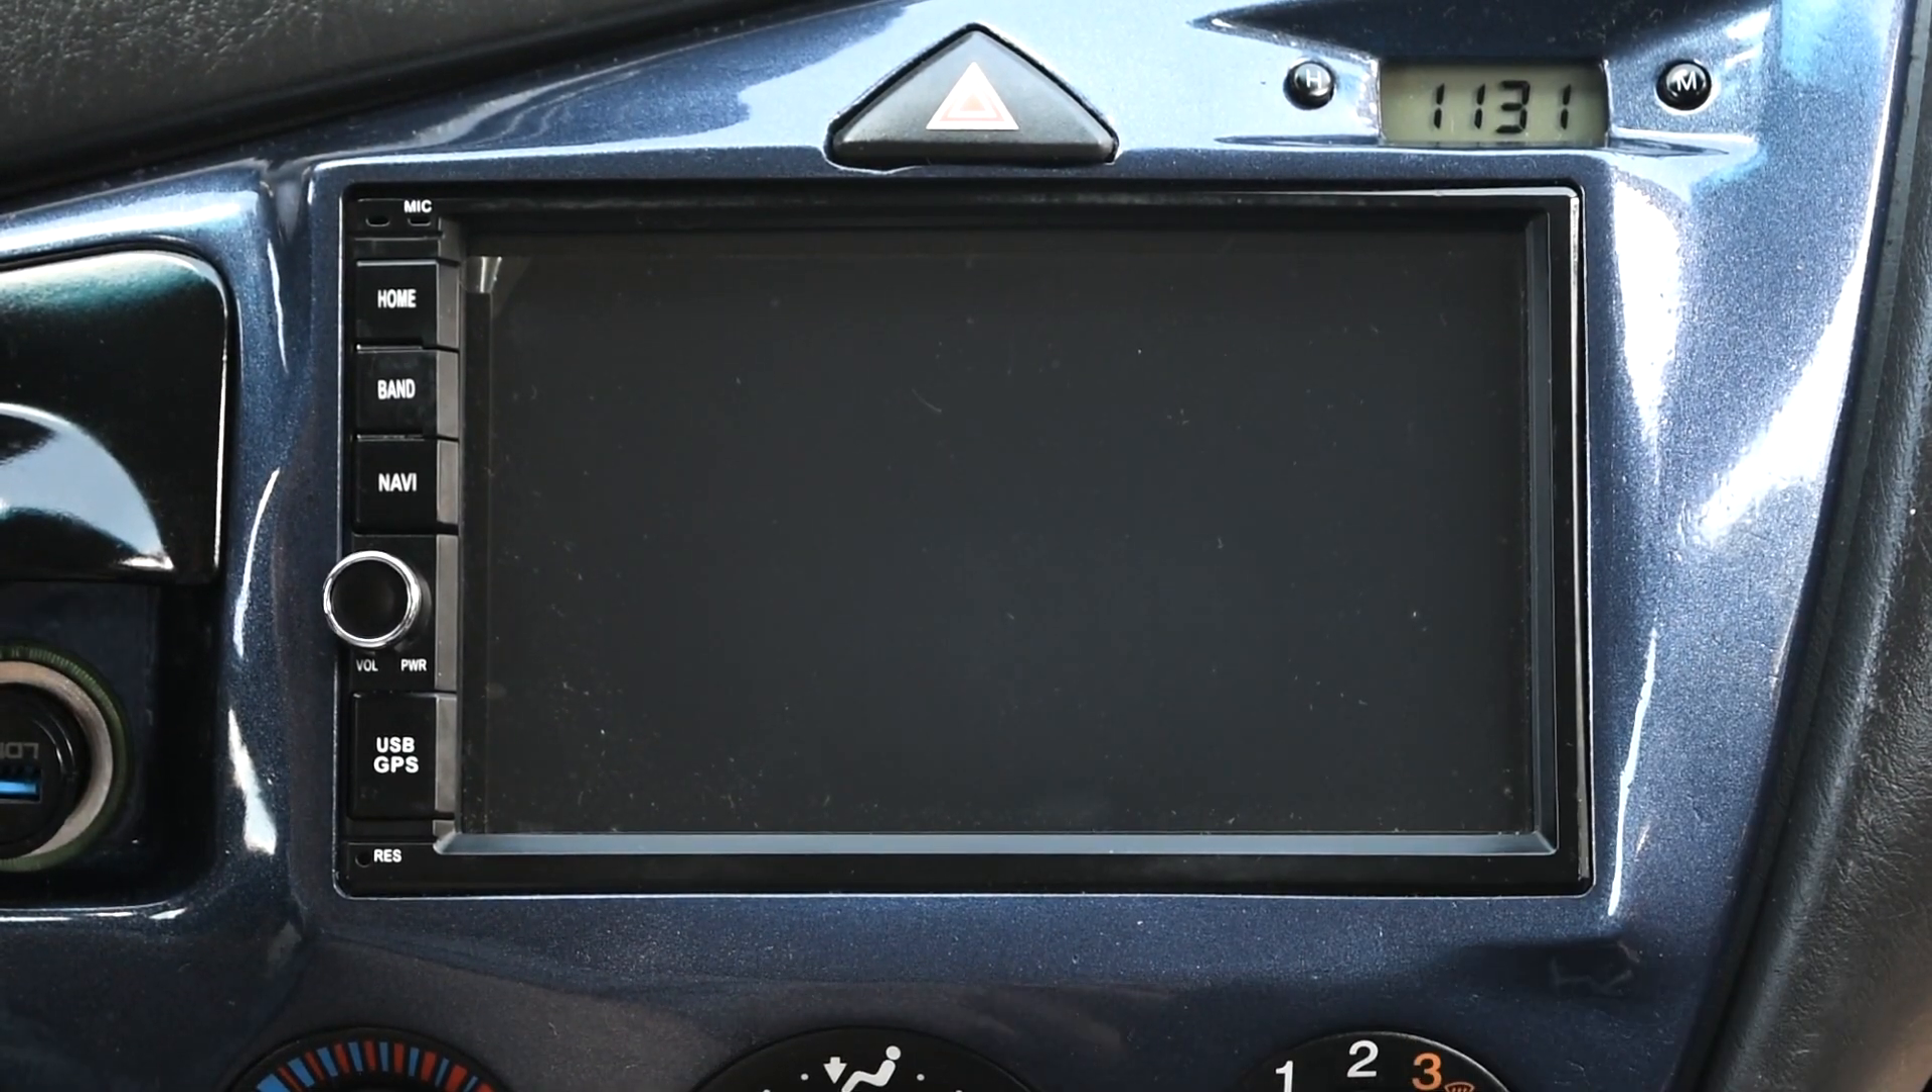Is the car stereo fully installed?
Yes.